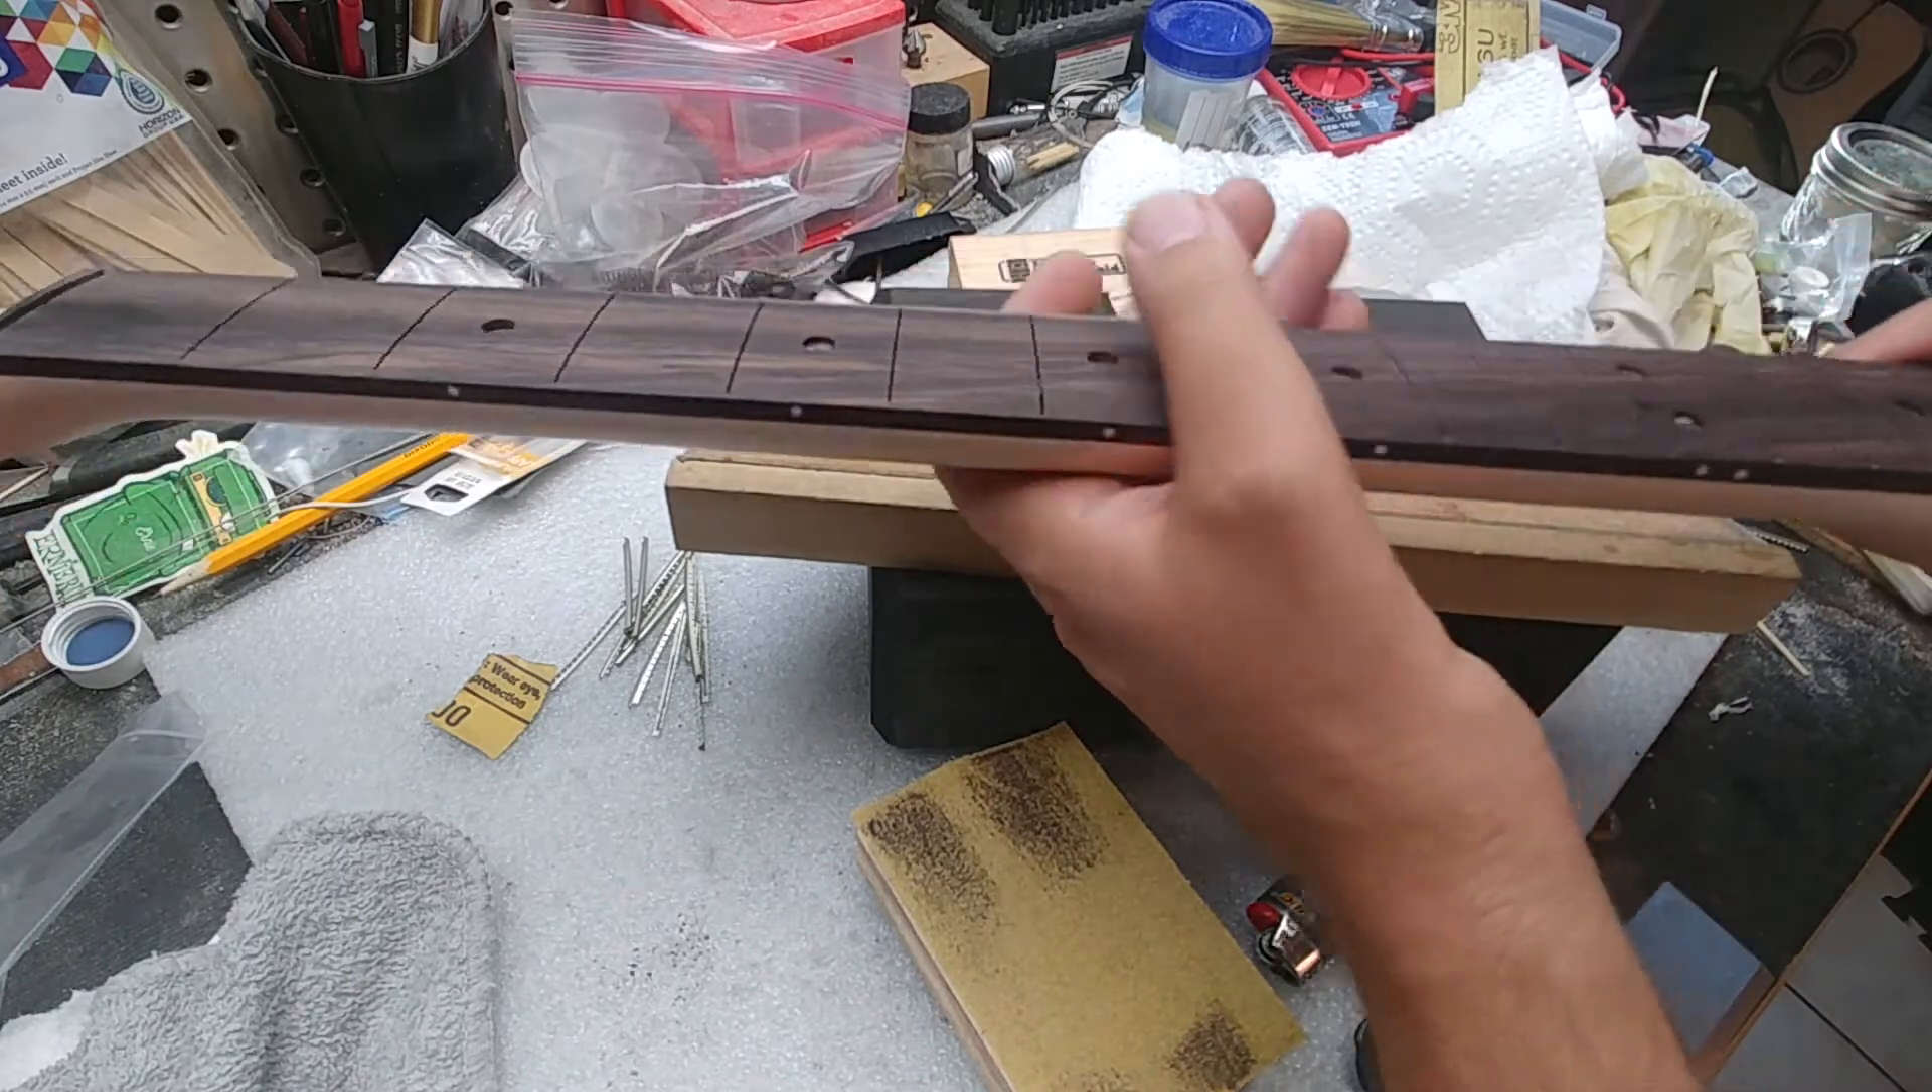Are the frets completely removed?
Yes.